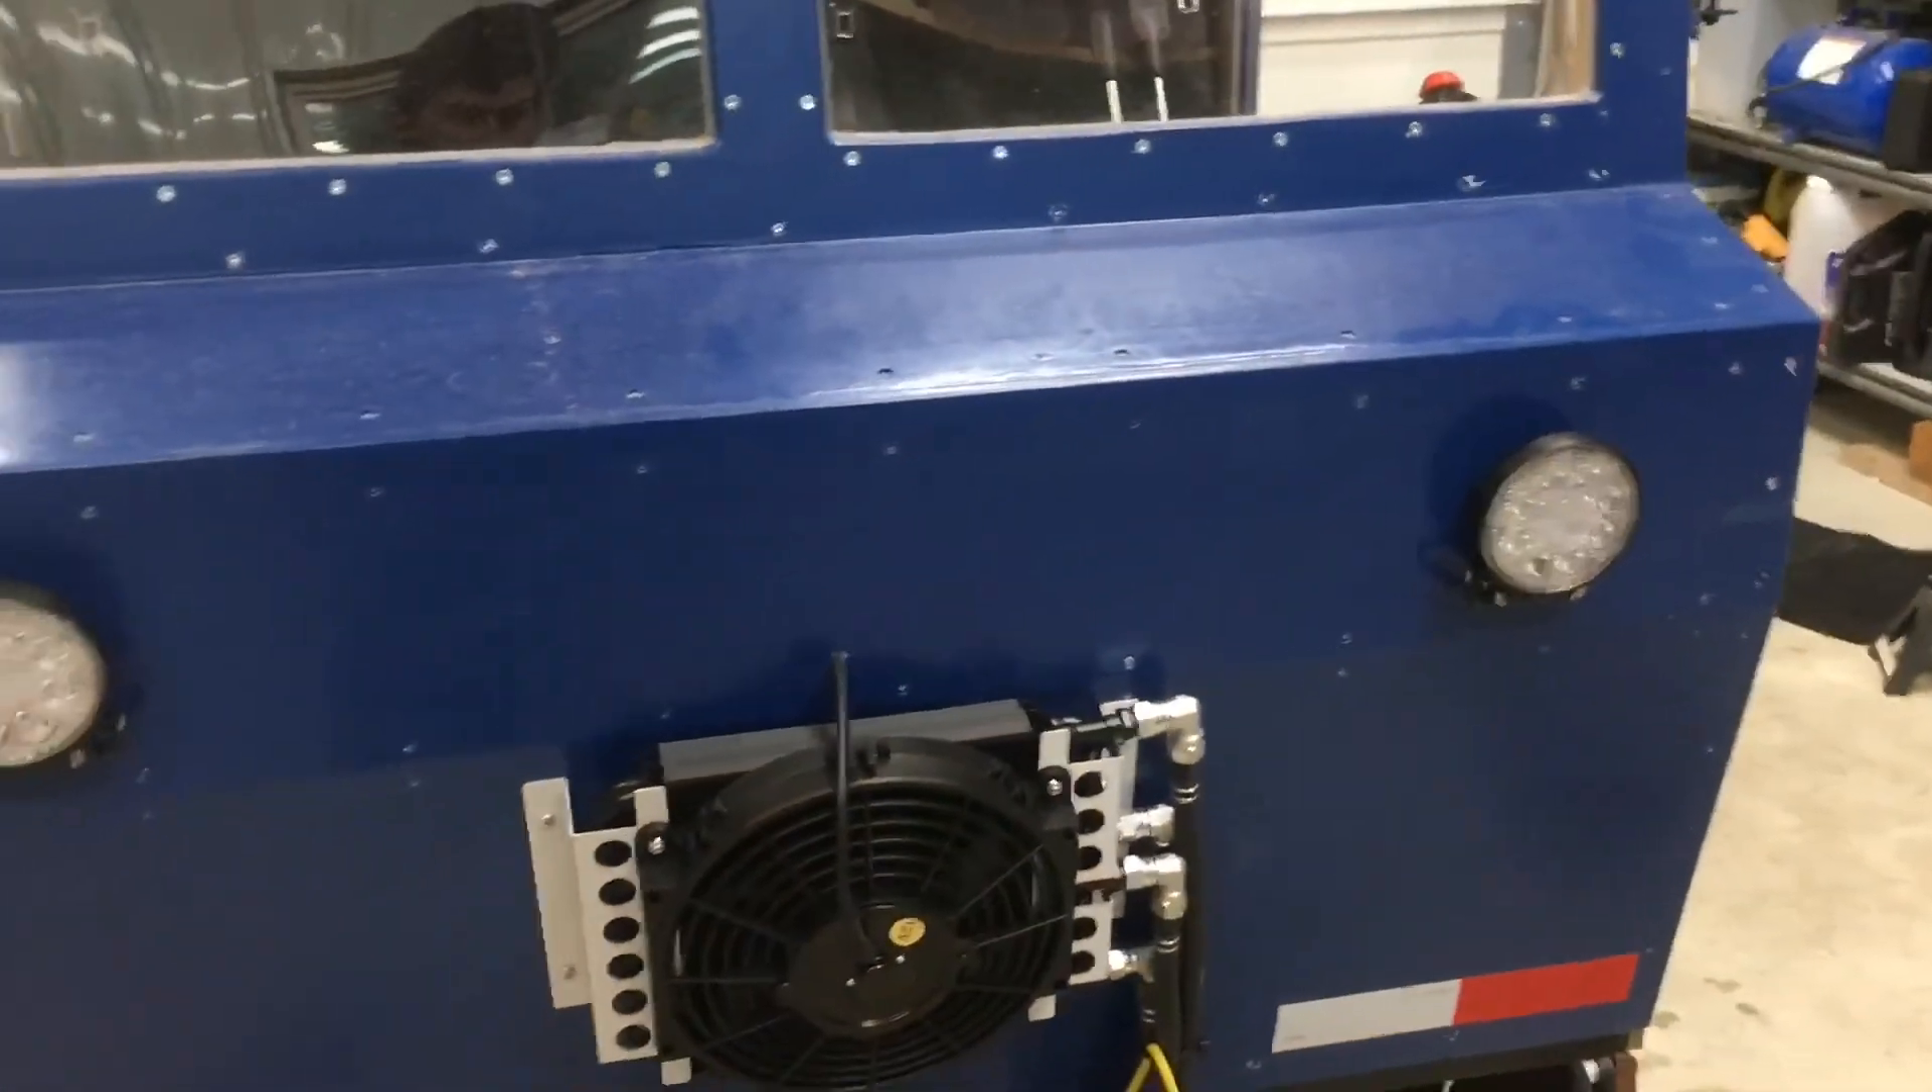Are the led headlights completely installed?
Yes.